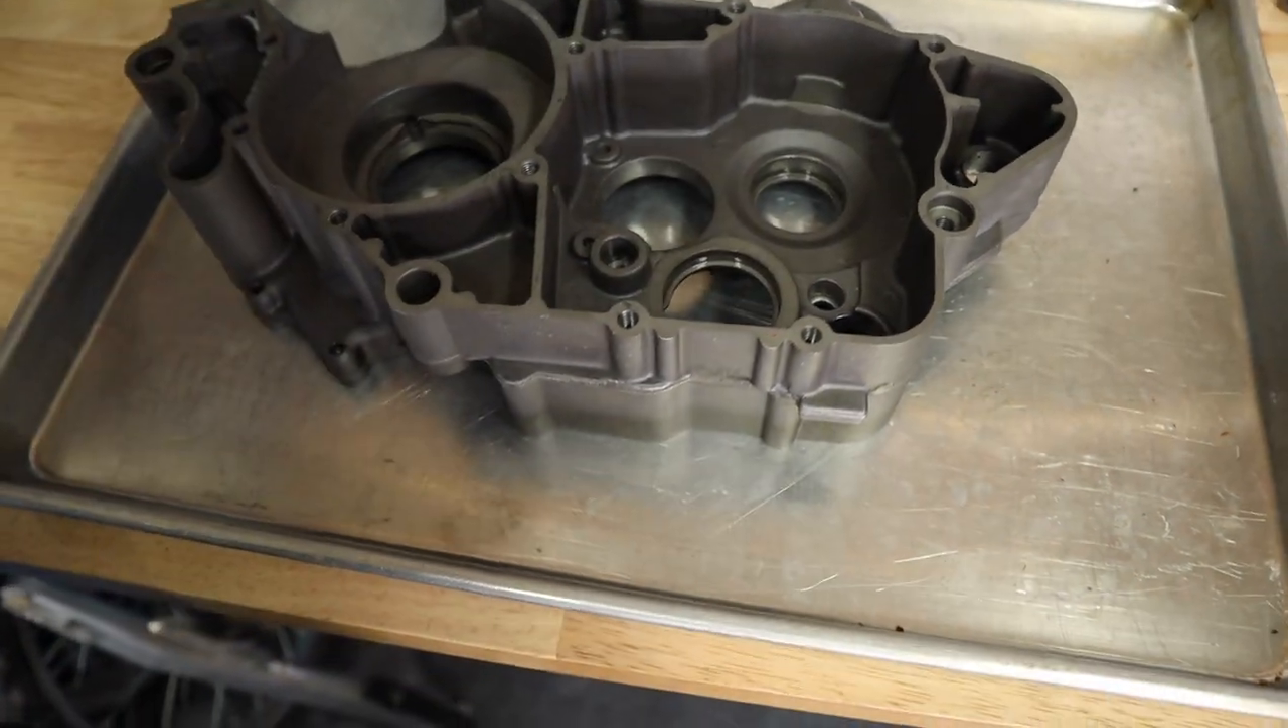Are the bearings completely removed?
Yes.